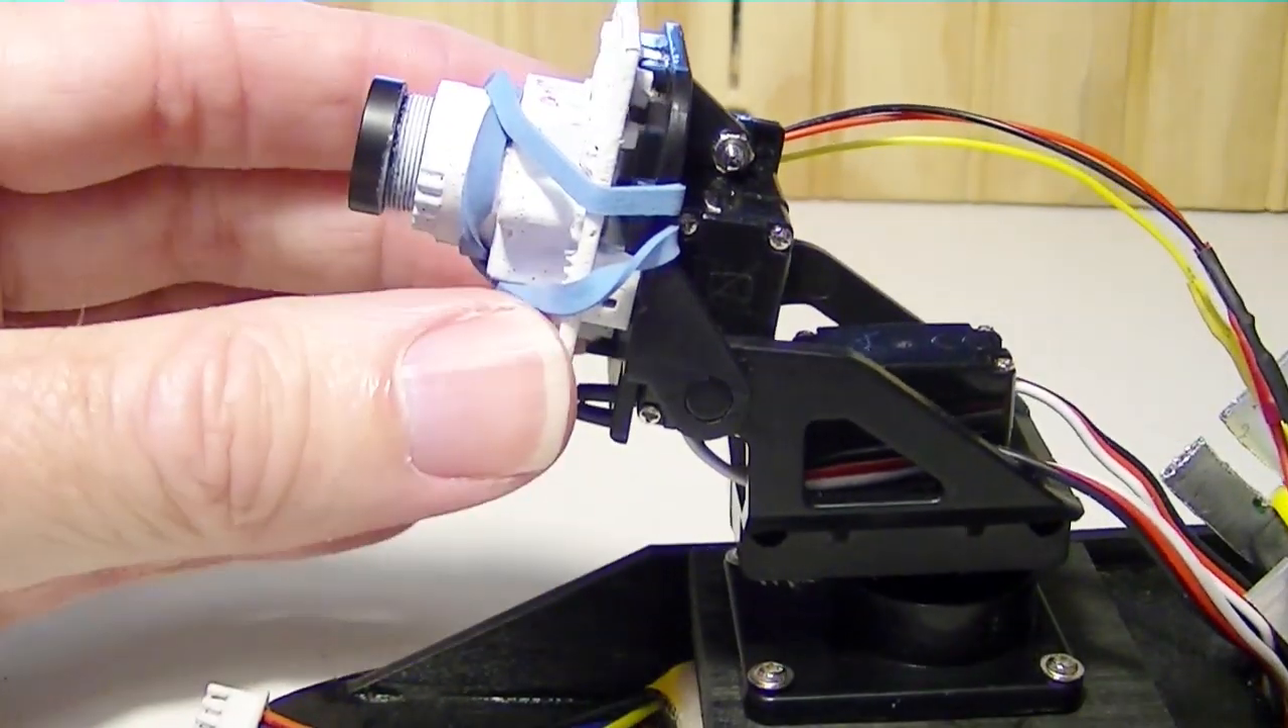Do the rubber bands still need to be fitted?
No.